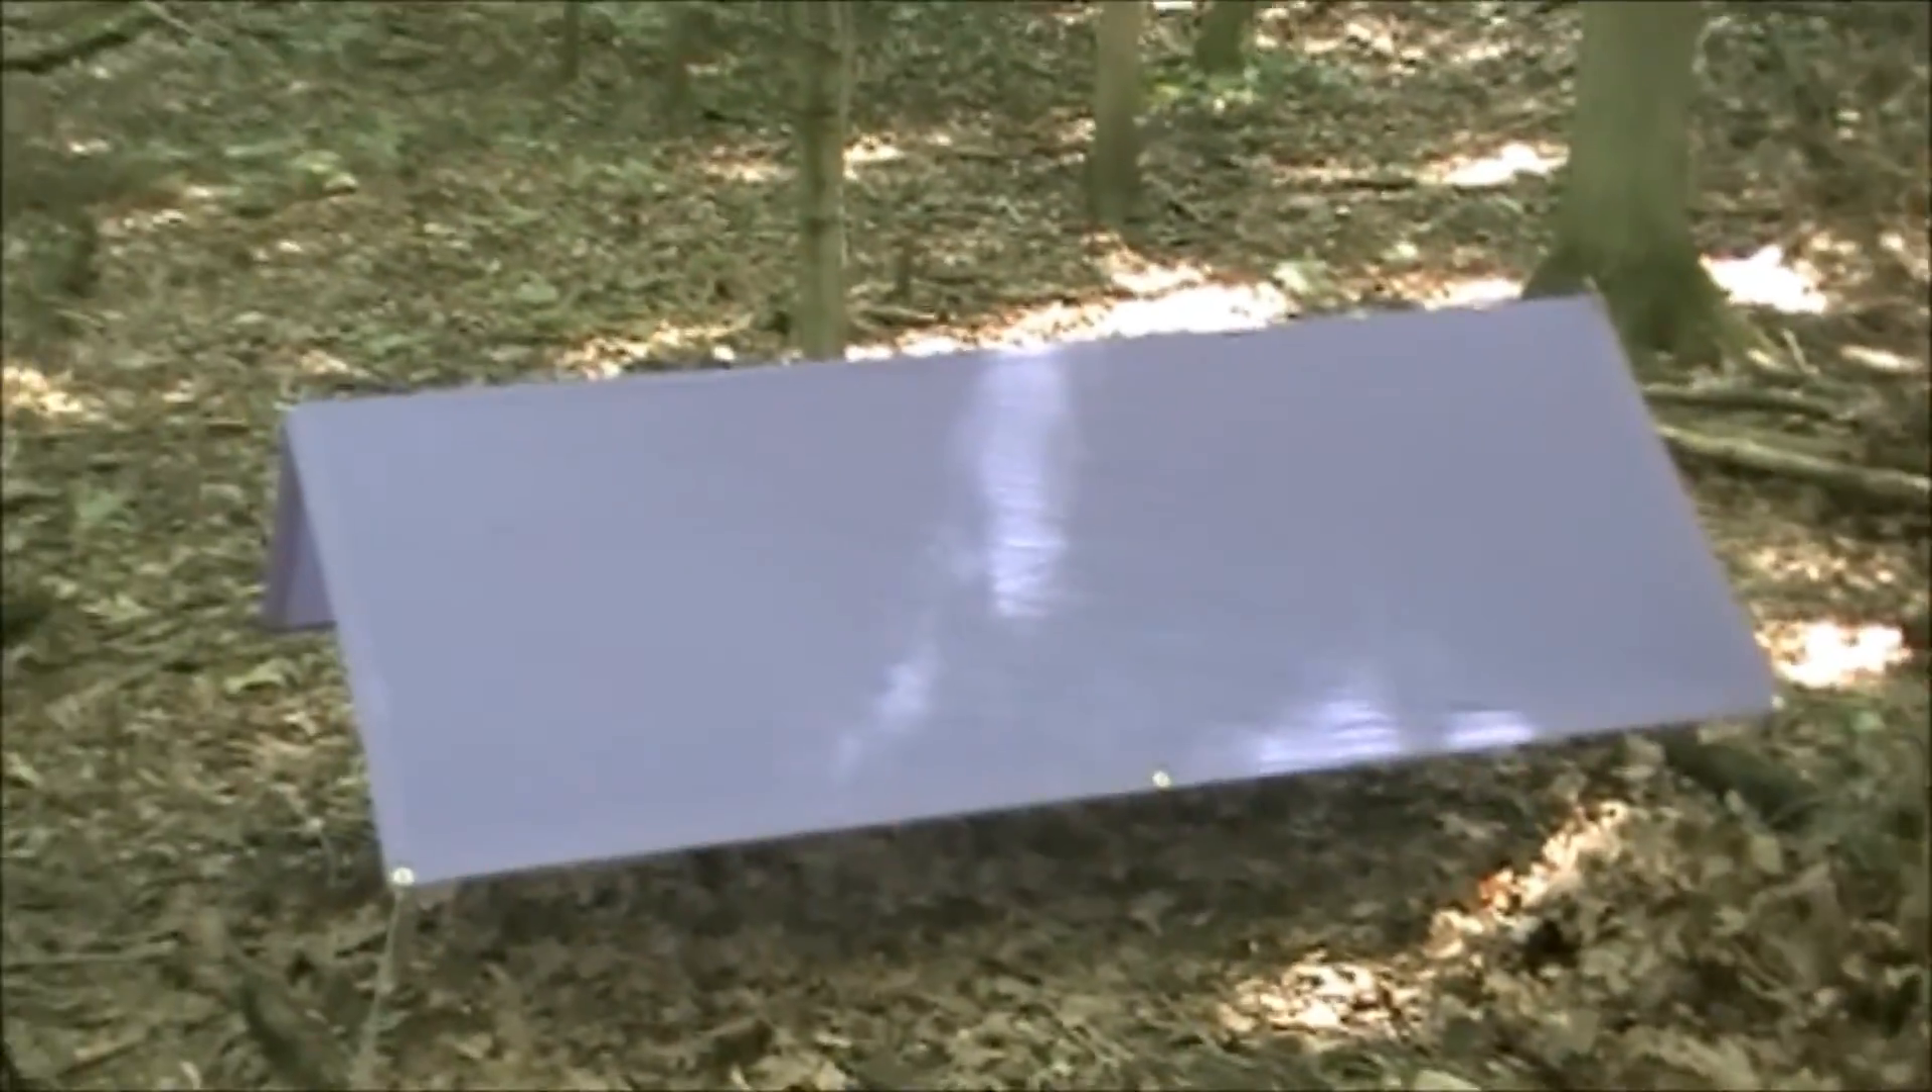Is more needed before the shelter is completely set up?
No.